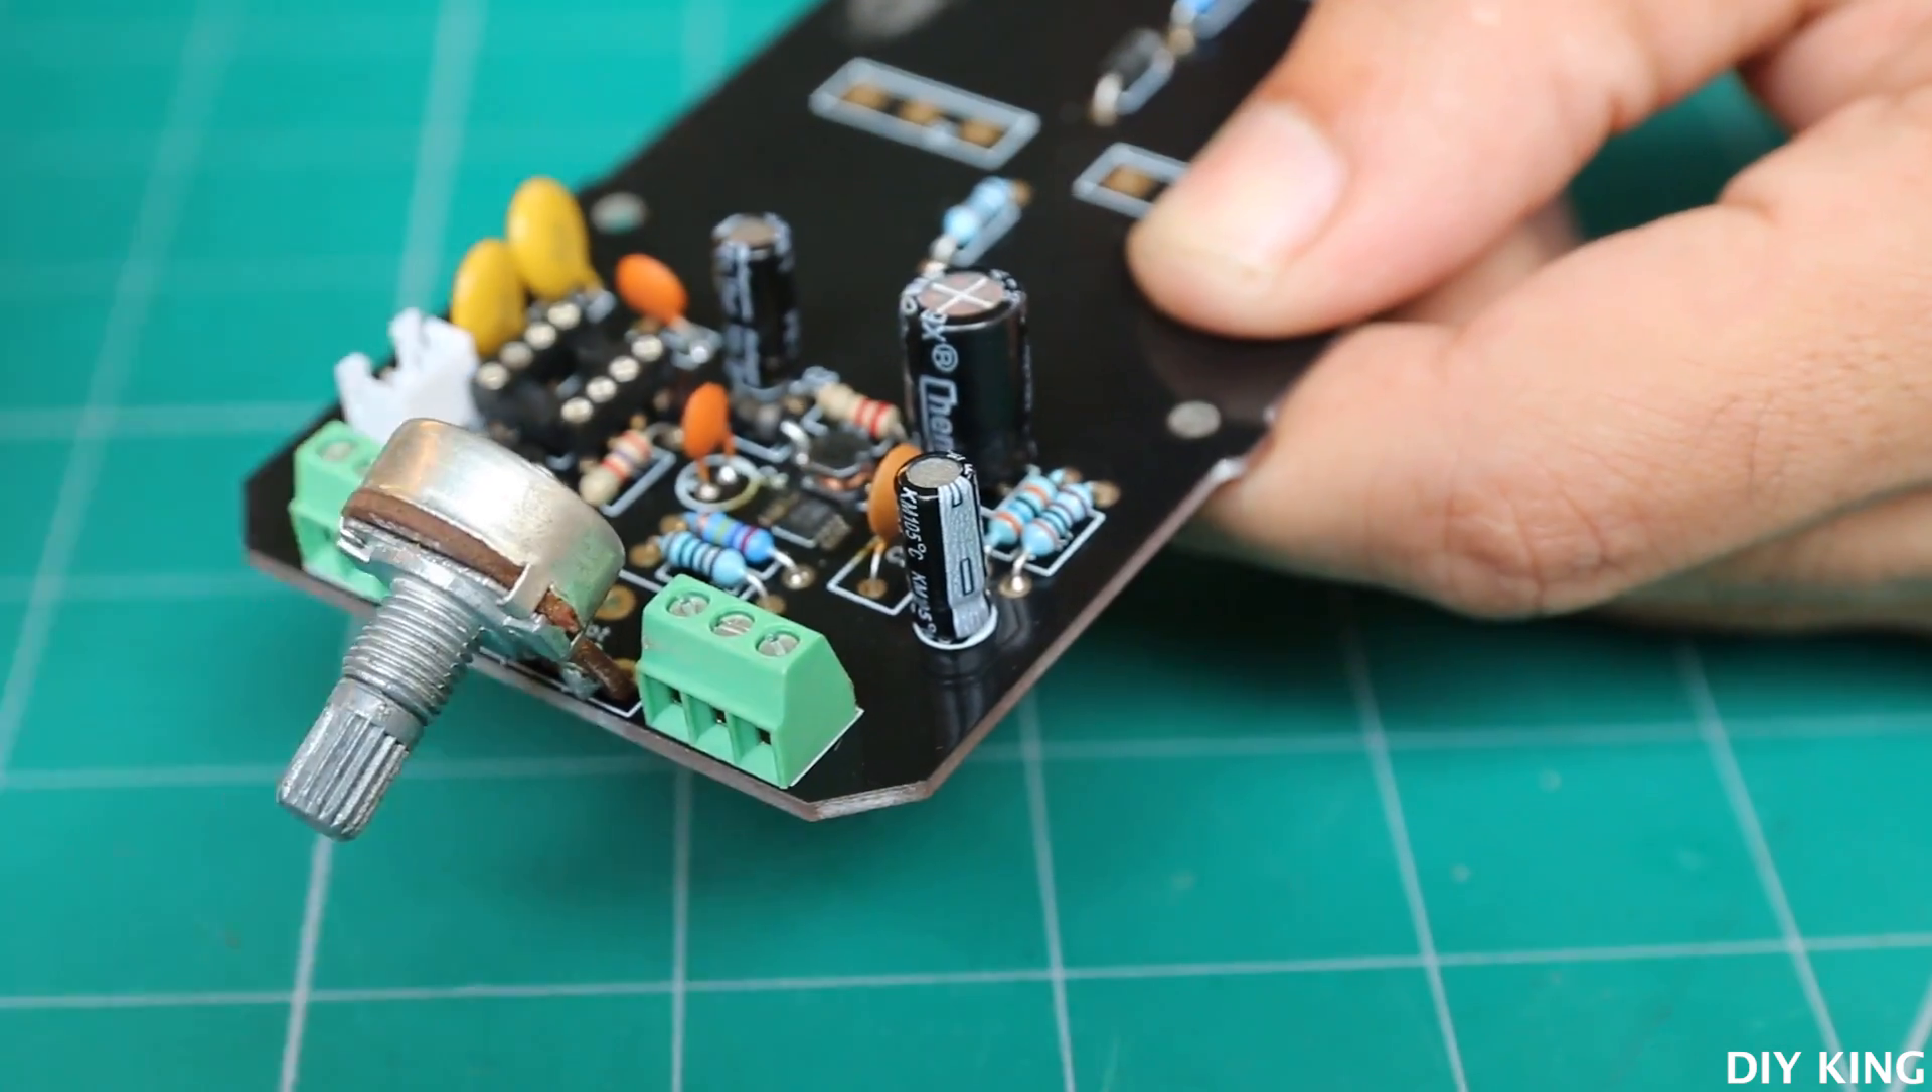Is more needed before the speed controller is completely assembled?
Yes.